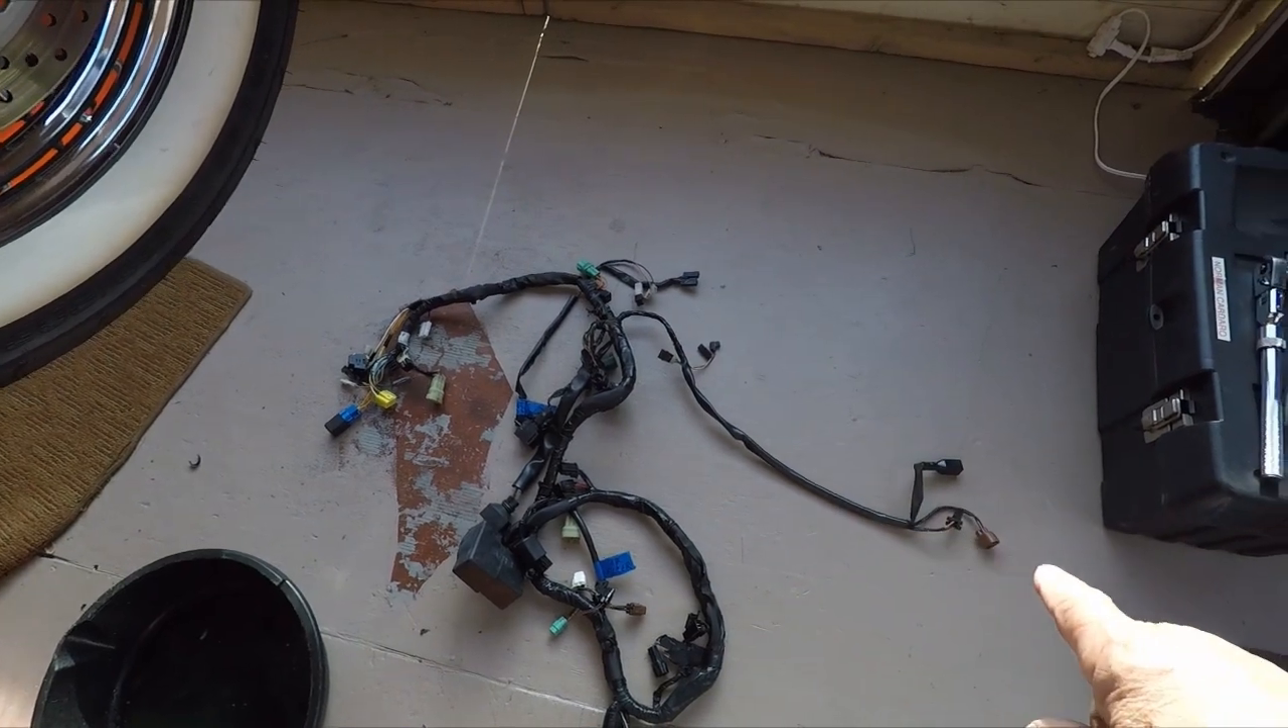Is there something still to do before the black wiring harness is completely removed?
No.